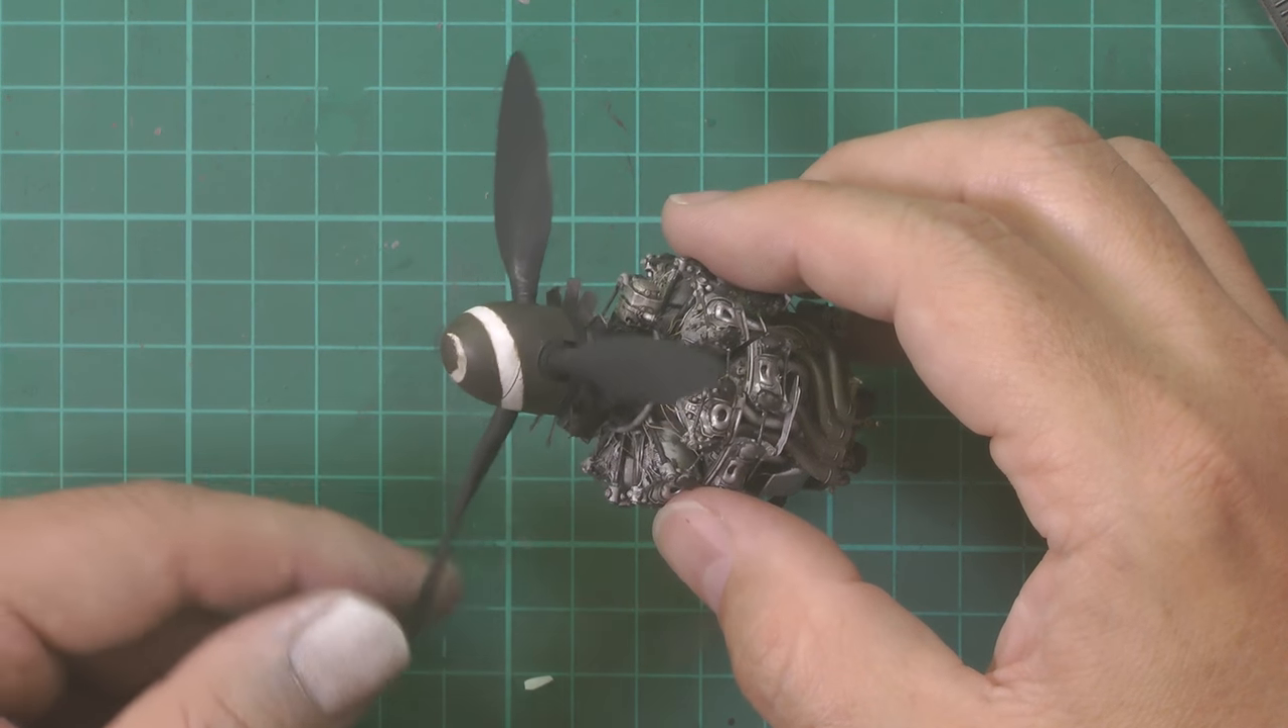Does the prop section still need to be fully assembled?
No.